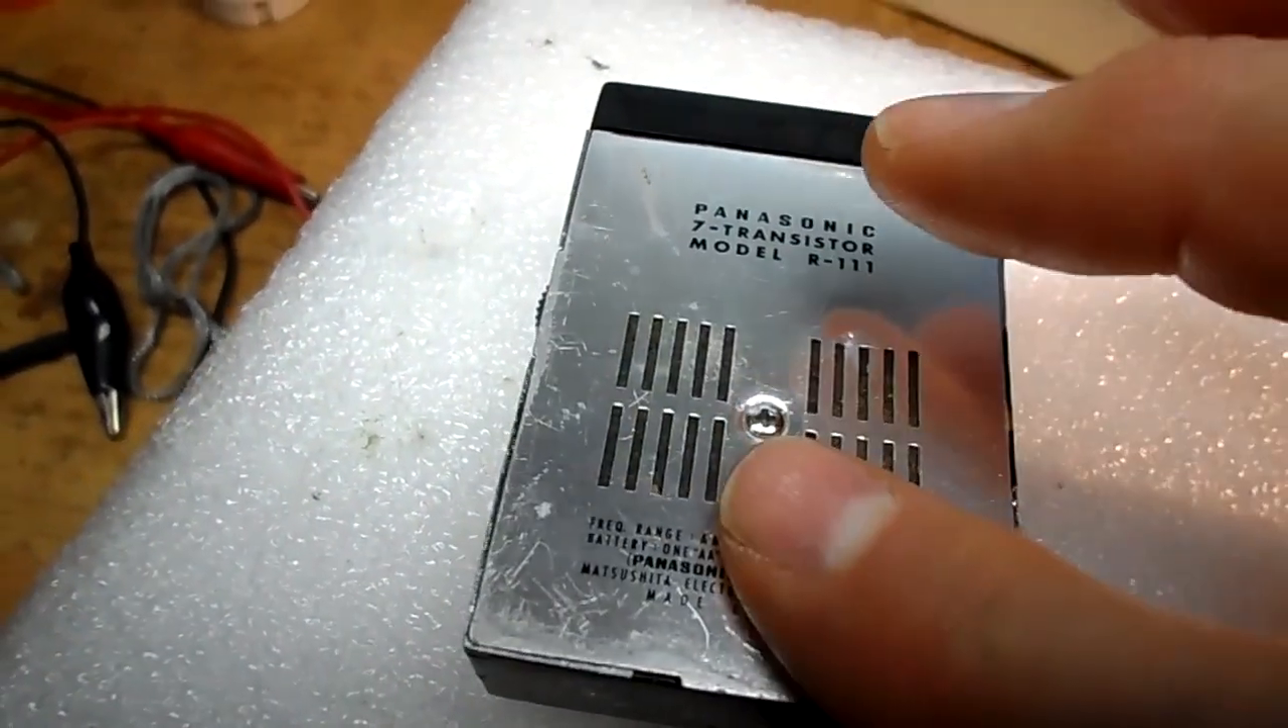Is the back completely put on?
Yes.